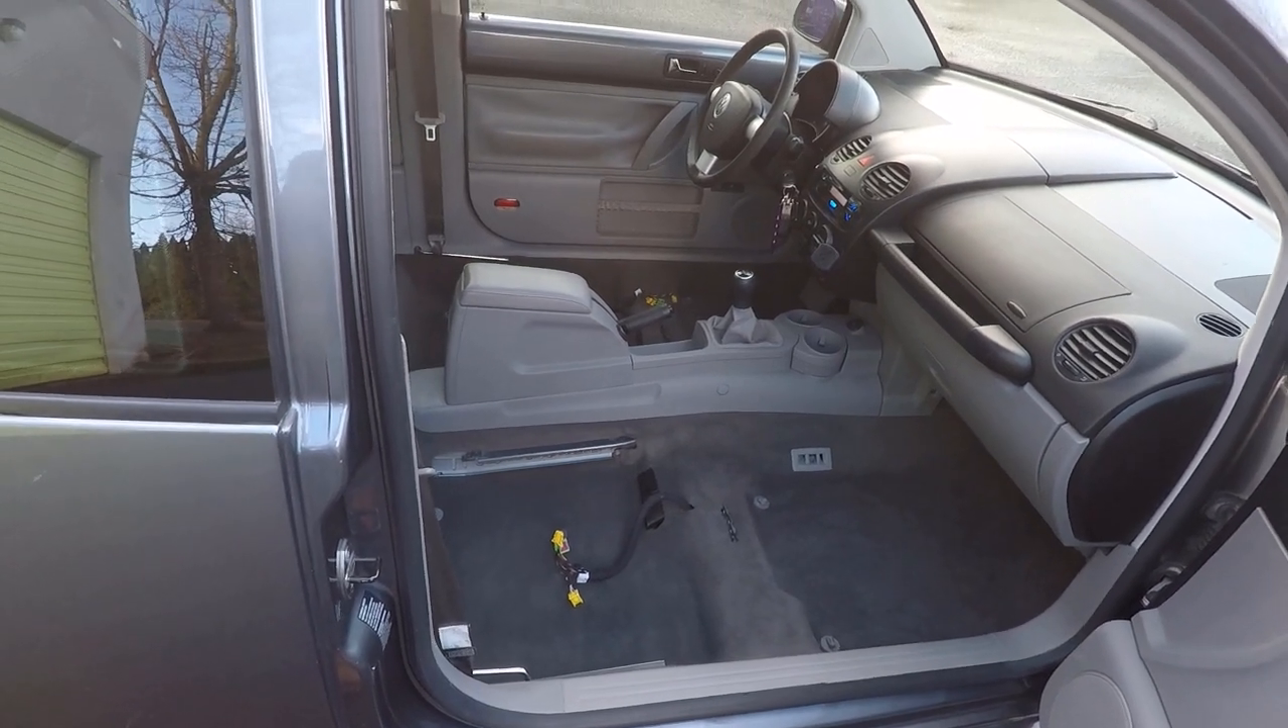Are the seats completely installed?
No.